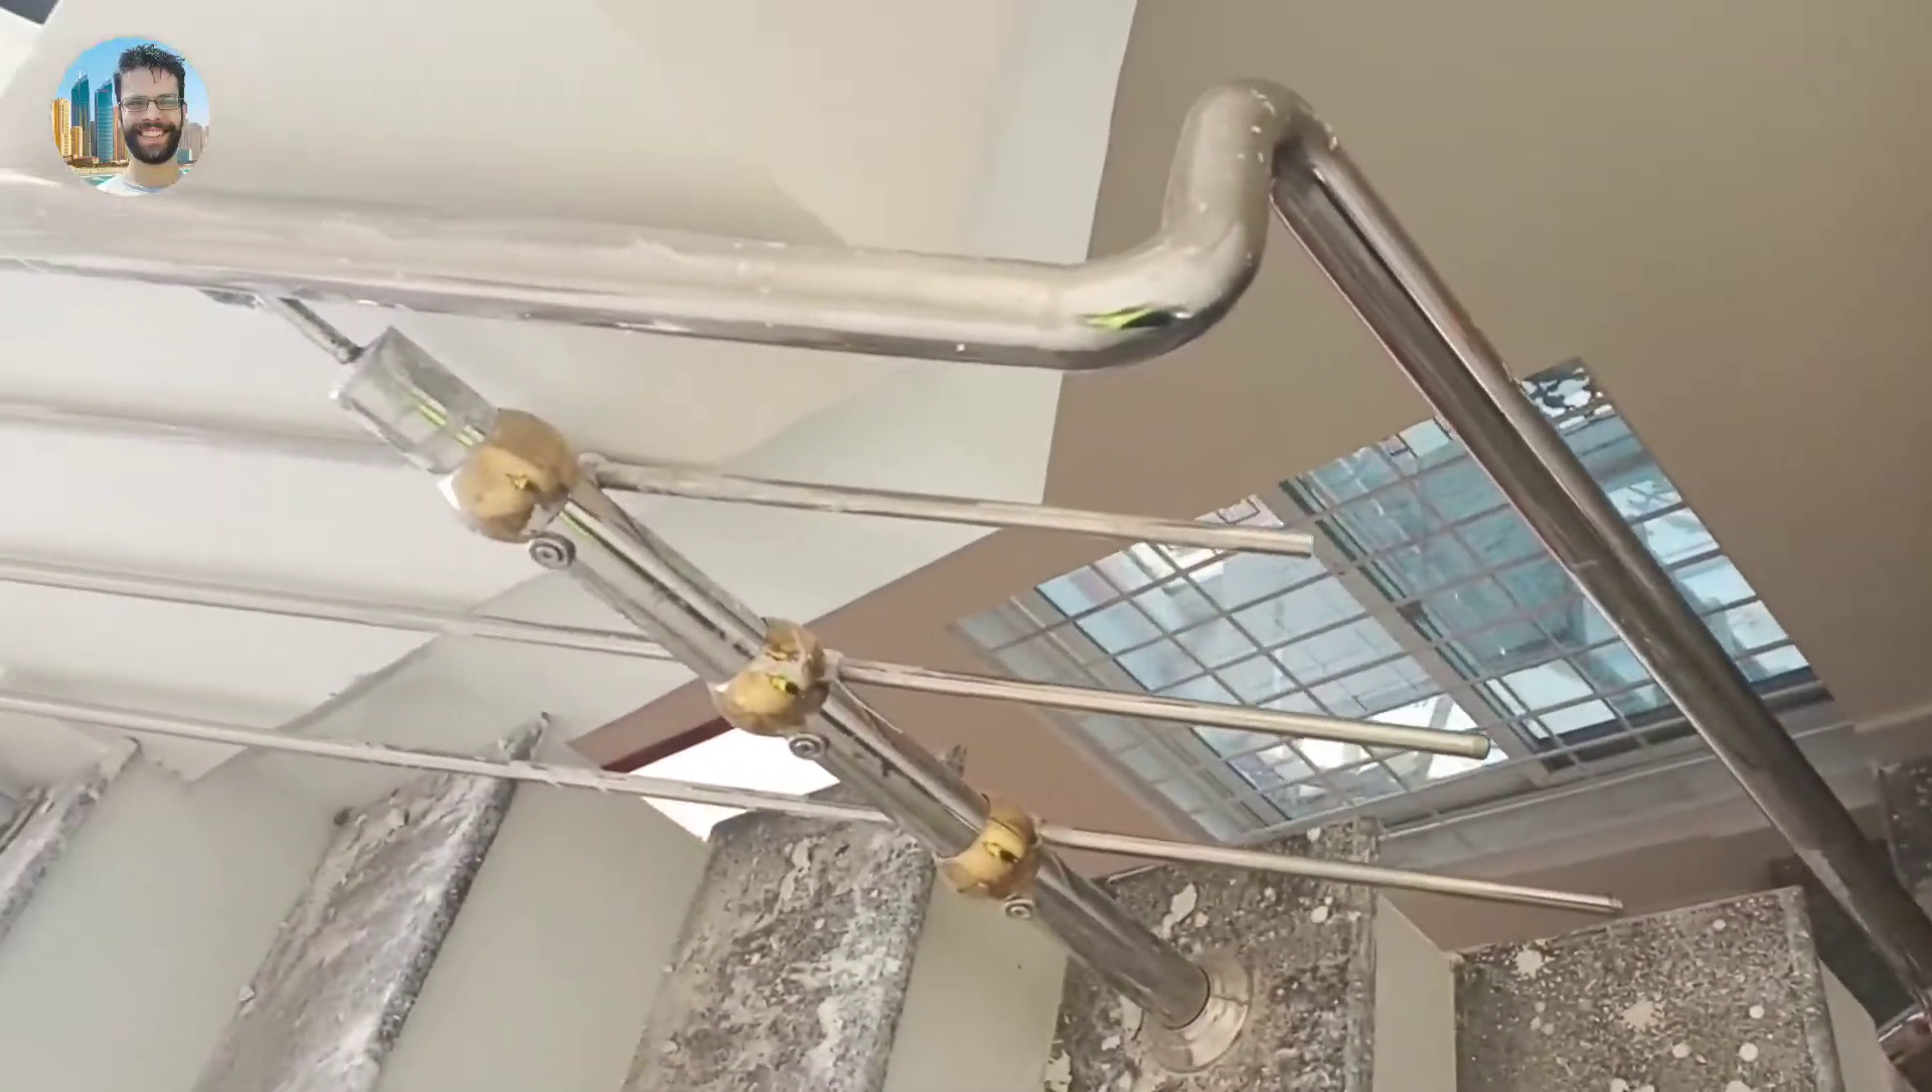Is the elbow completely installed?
Yes.